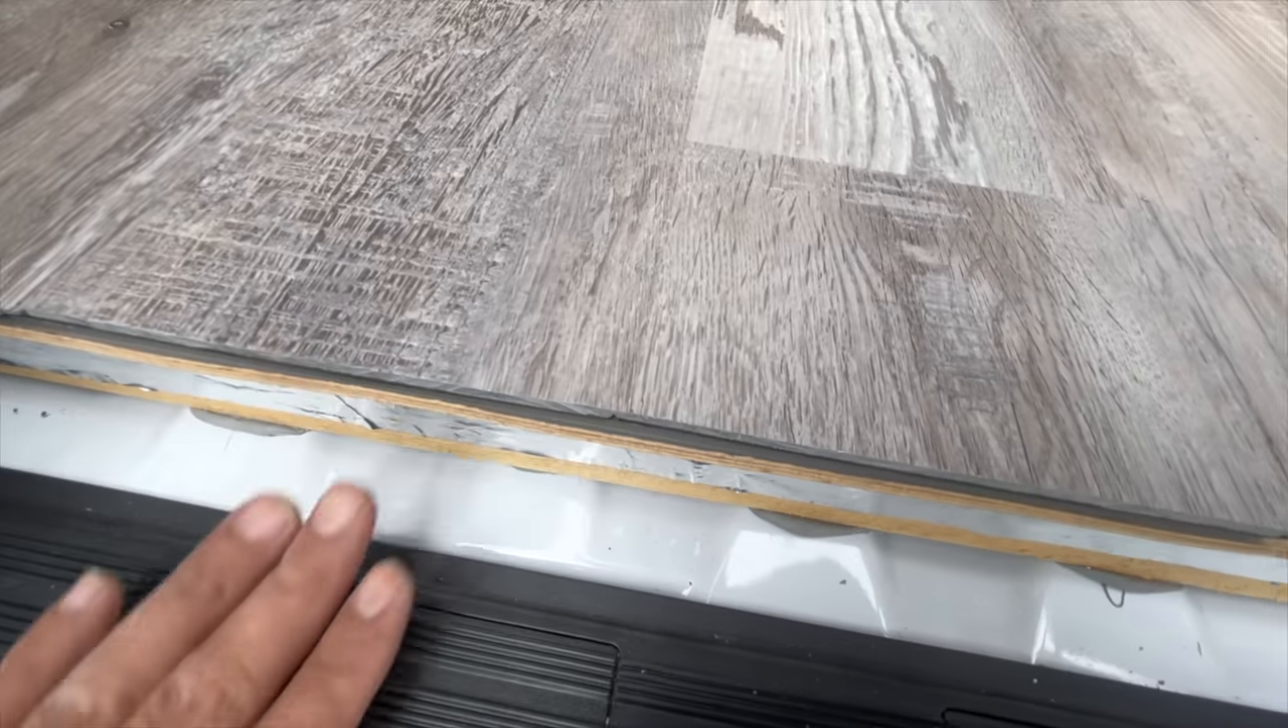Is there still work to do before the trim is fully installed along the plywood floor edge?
Yes.